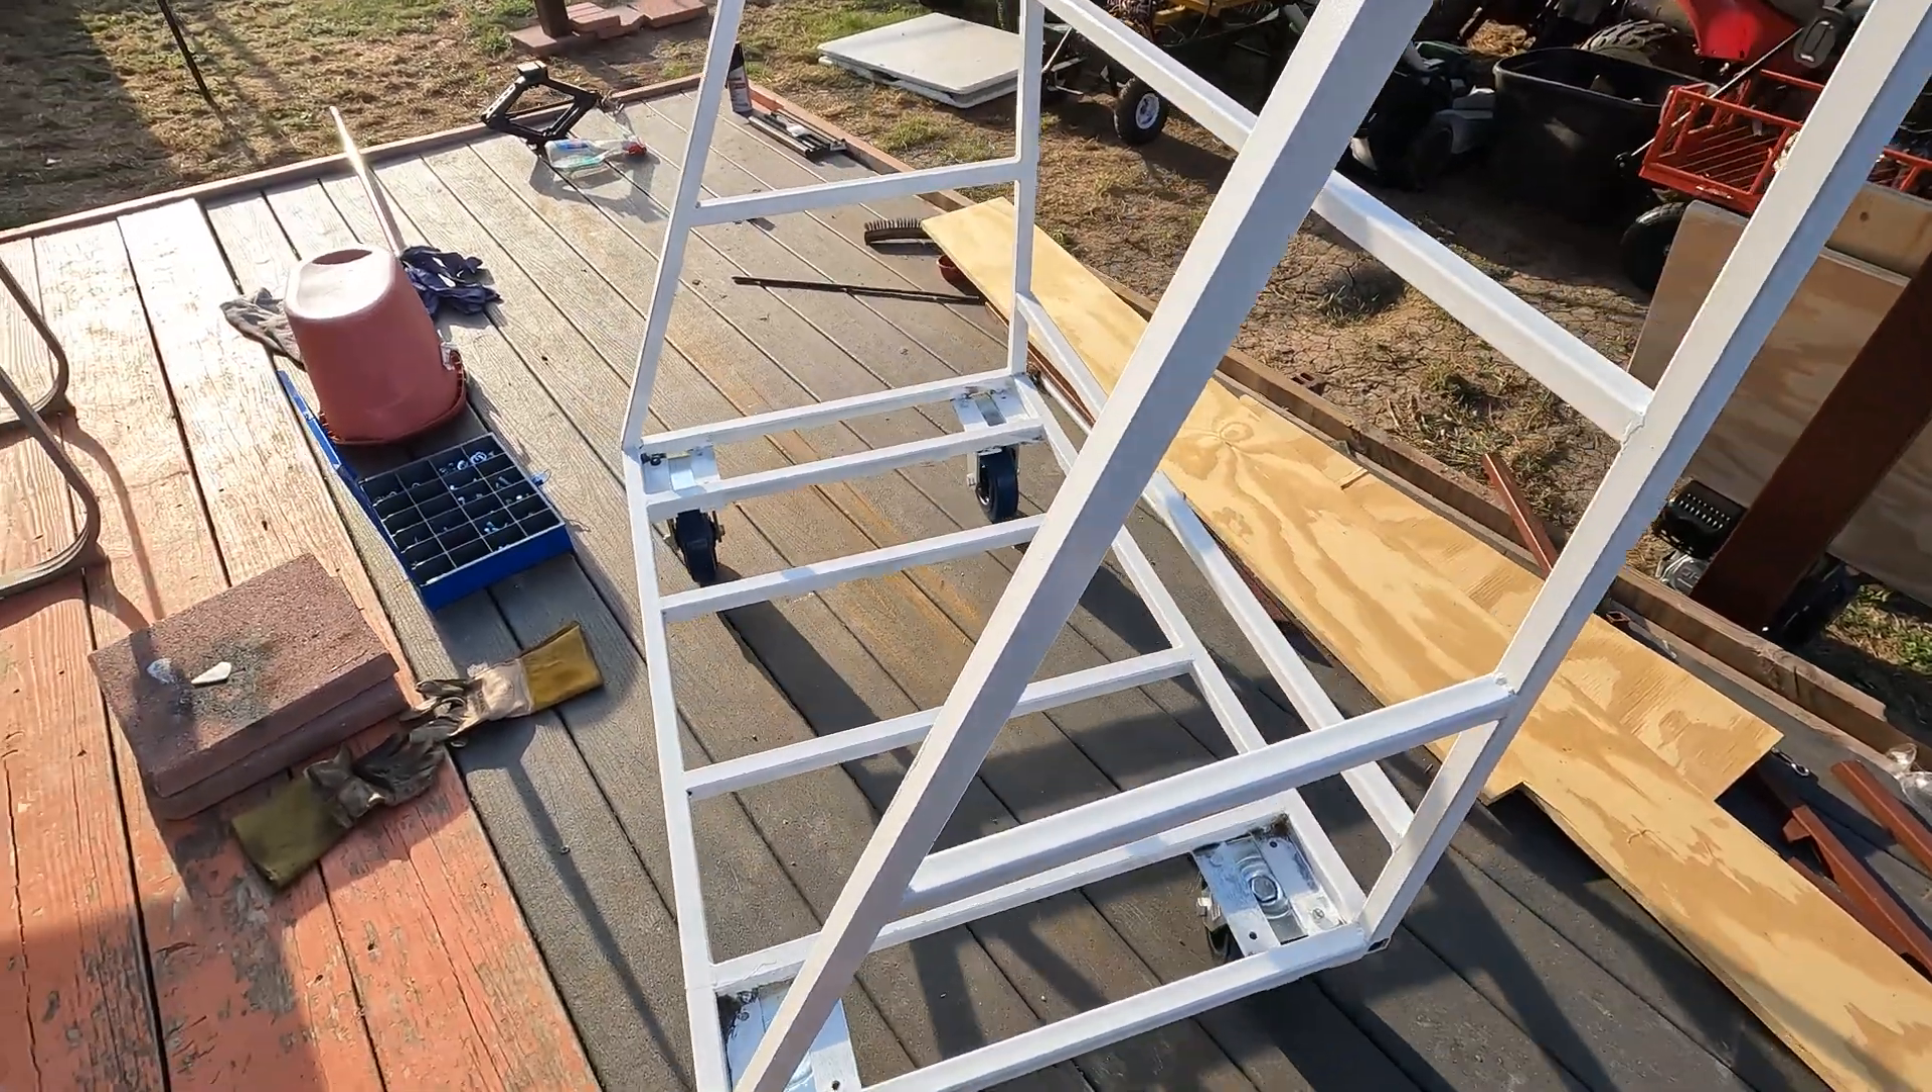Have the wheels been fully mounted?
Yes.